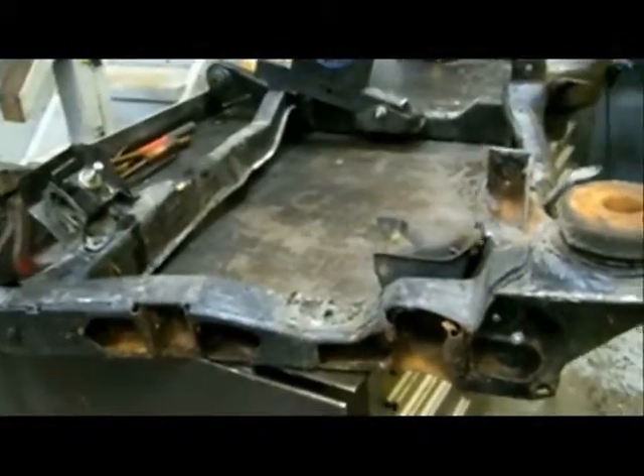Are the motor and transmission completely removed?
Yes.